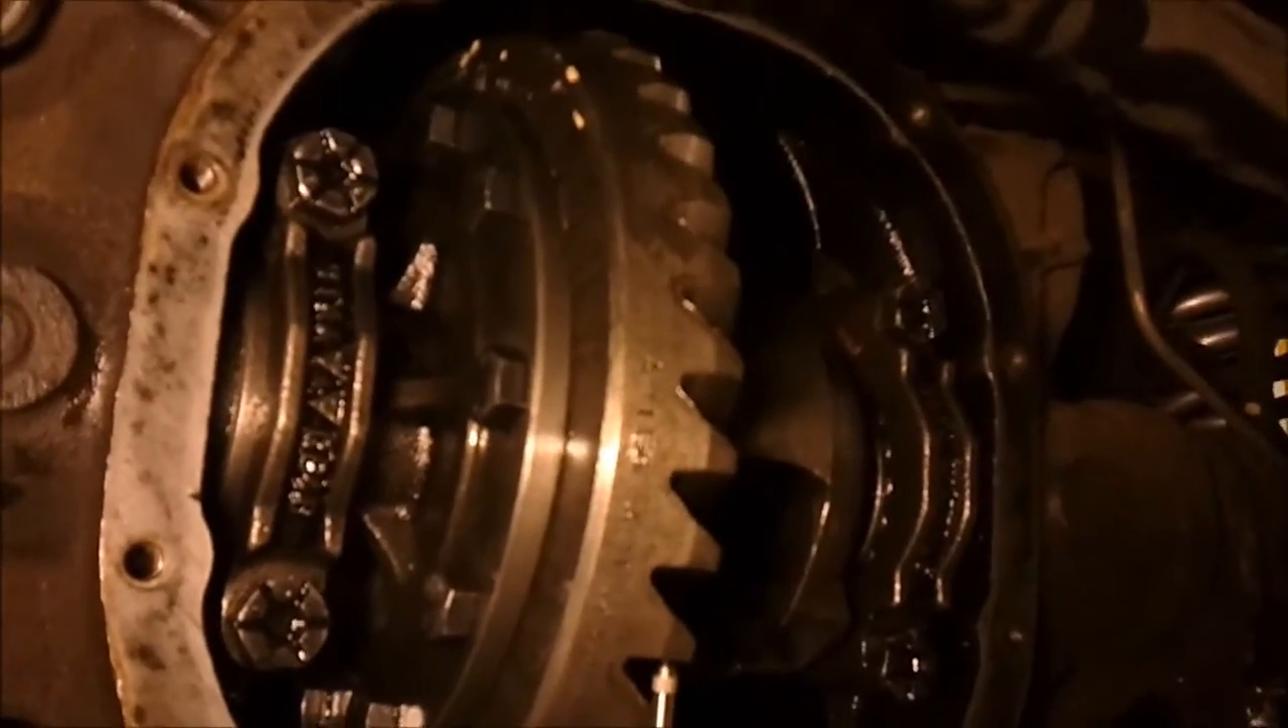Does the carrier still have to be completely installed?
No.